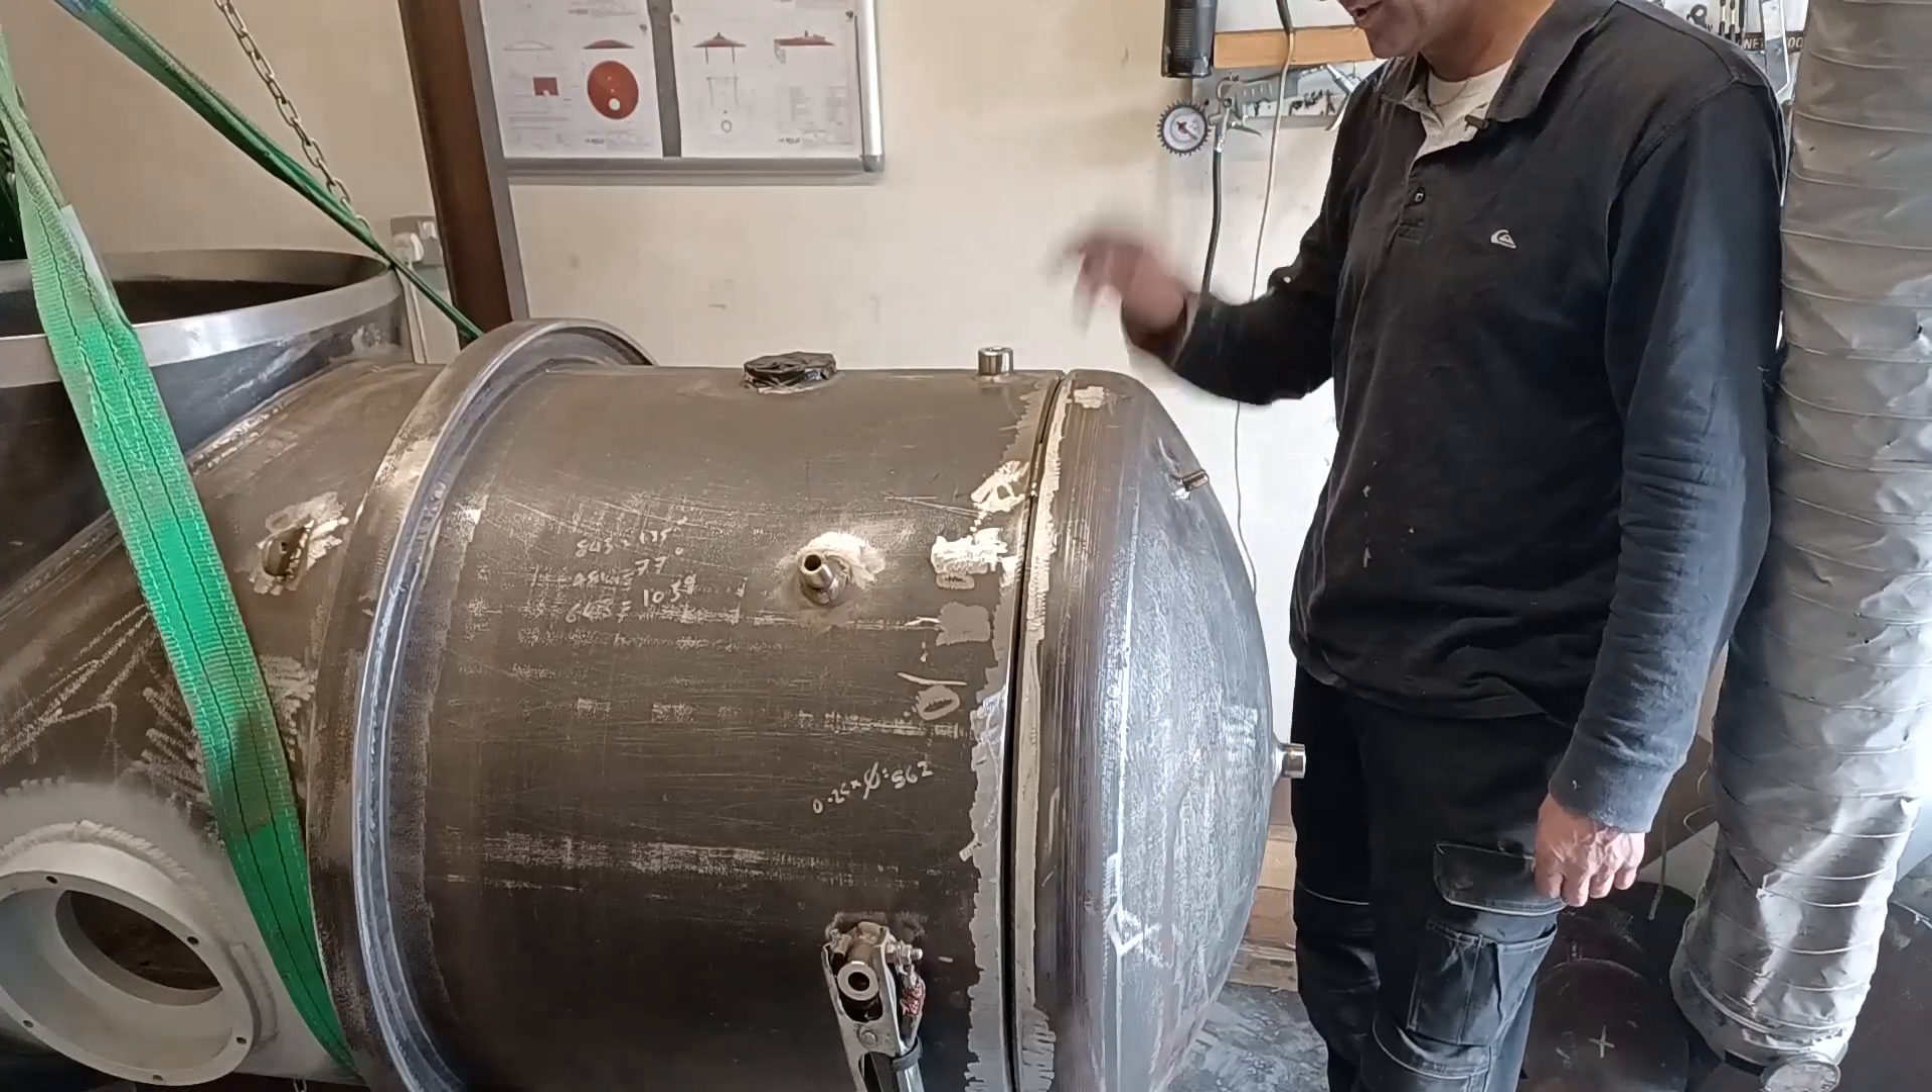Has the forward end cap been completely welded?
No.